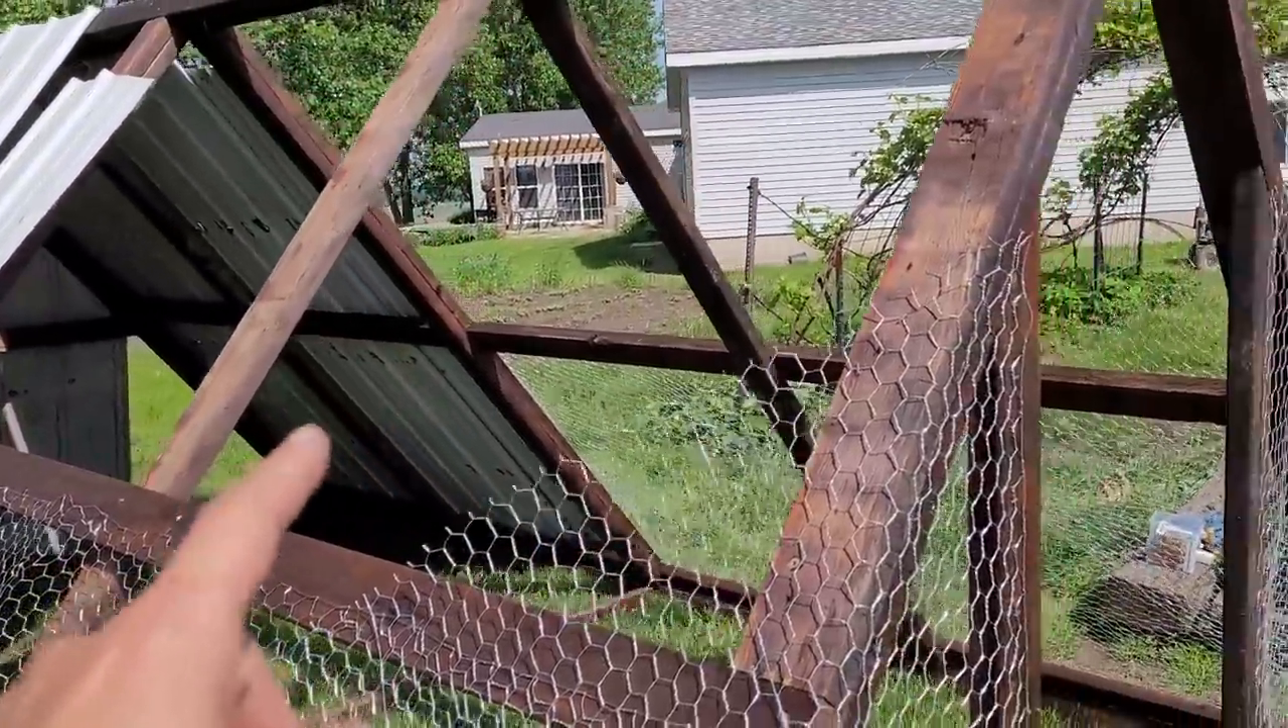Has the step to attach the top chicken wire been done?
No.